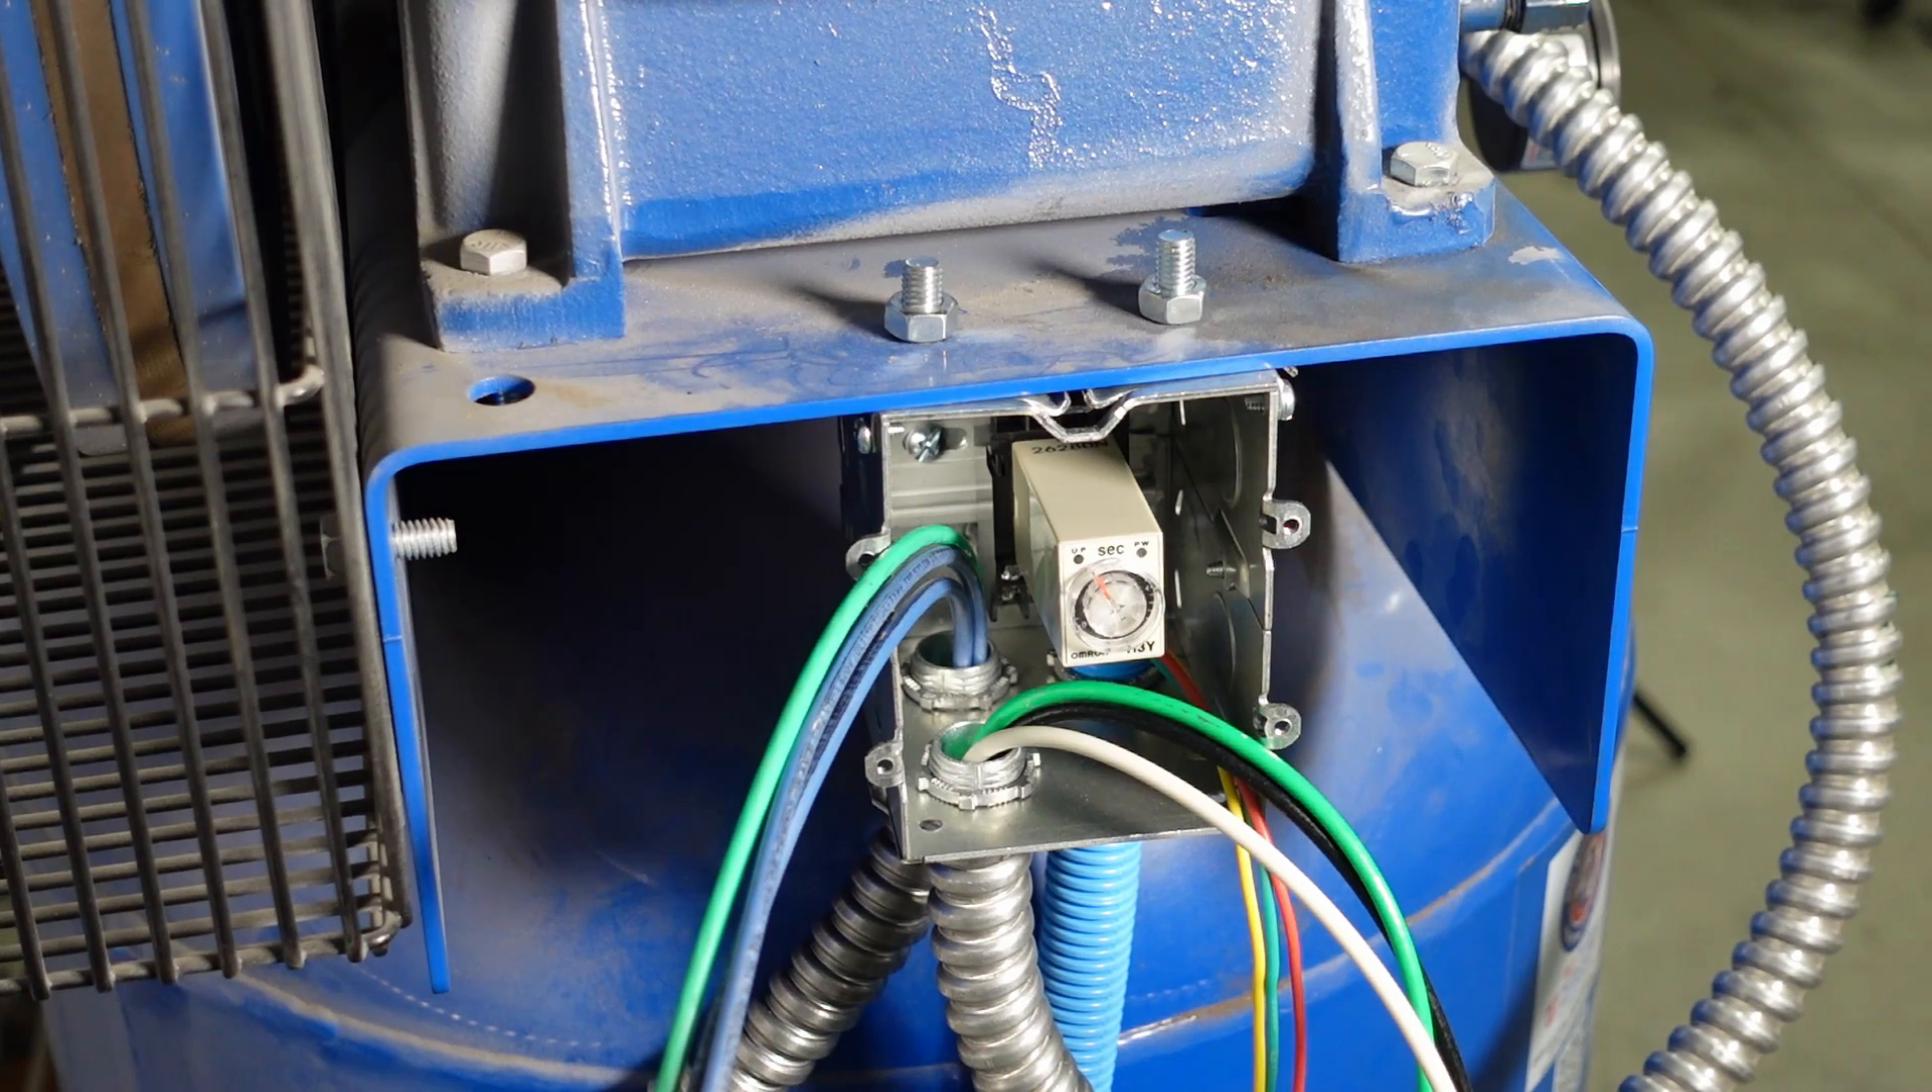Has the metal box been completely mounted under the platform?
Yes.